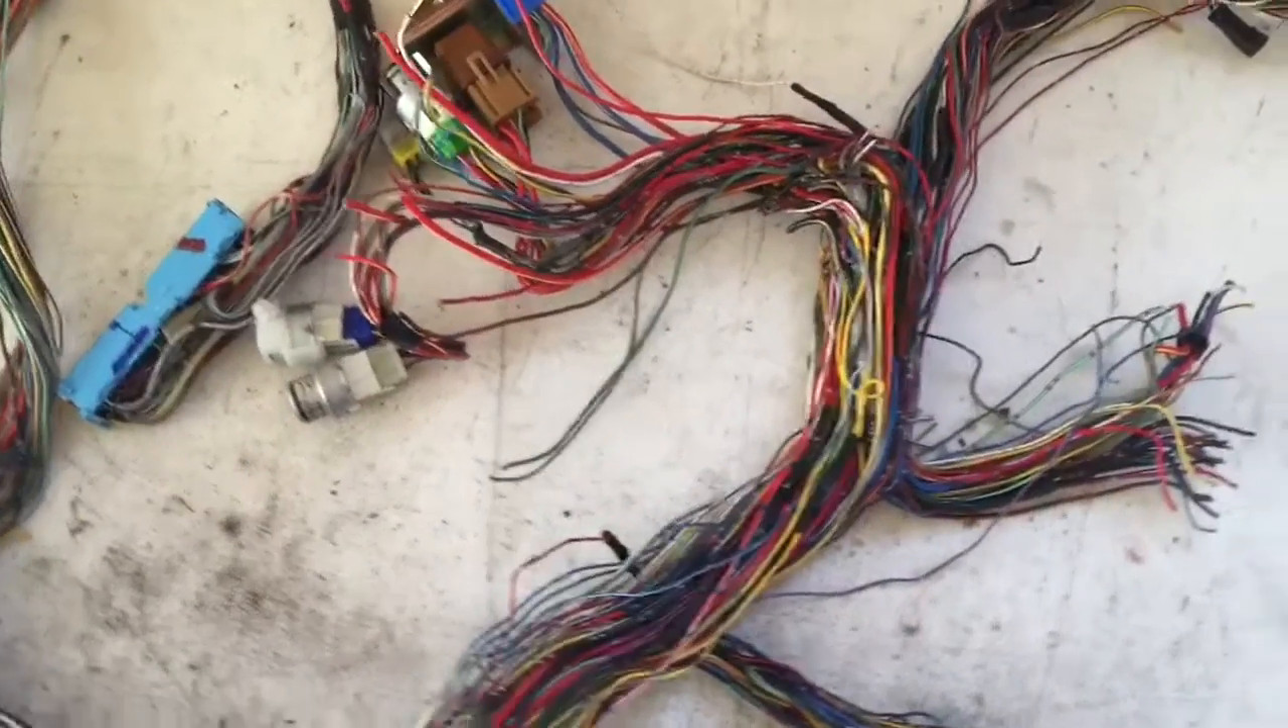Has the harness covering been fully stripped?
Yes.